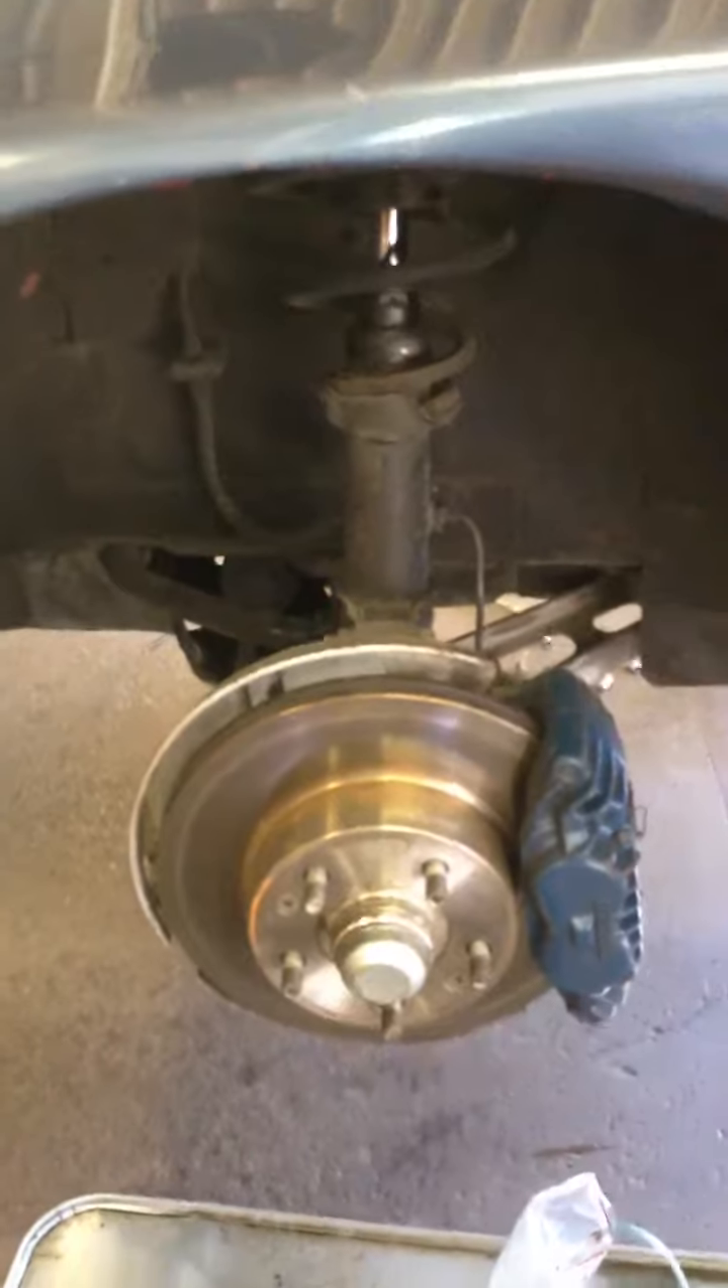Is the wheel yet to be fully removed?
No.